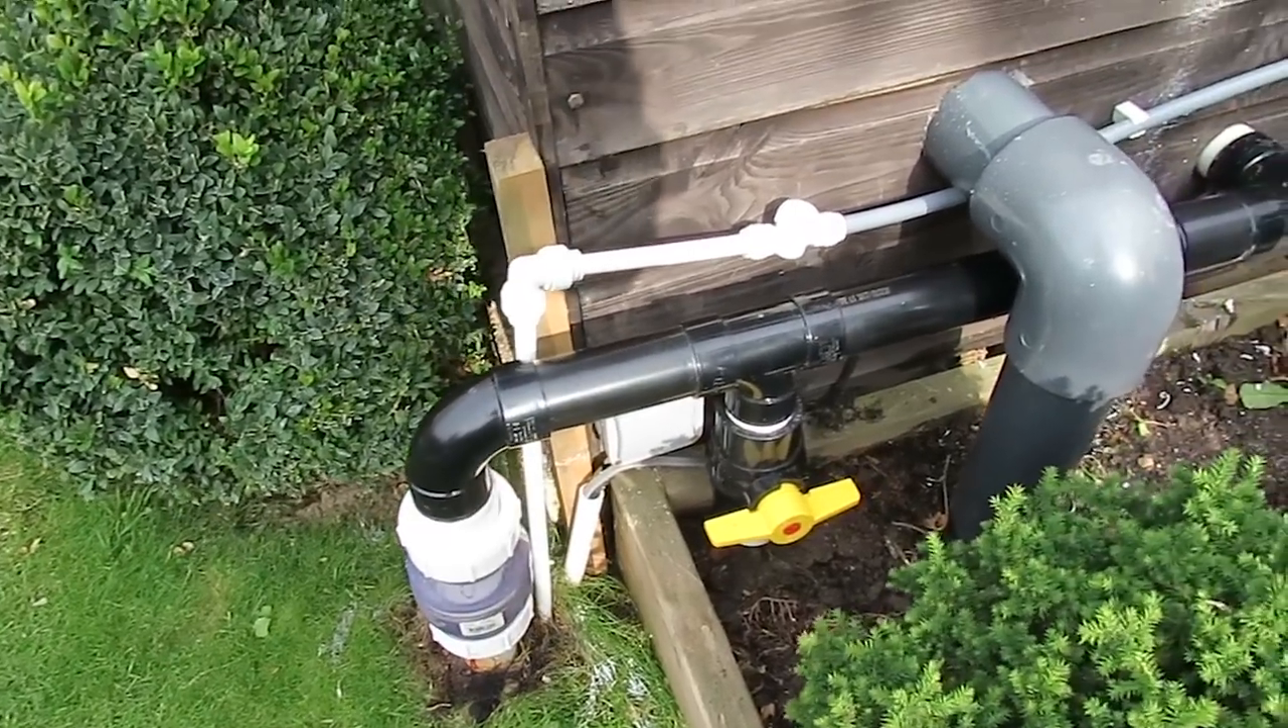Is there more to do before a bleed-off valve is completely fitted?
No.